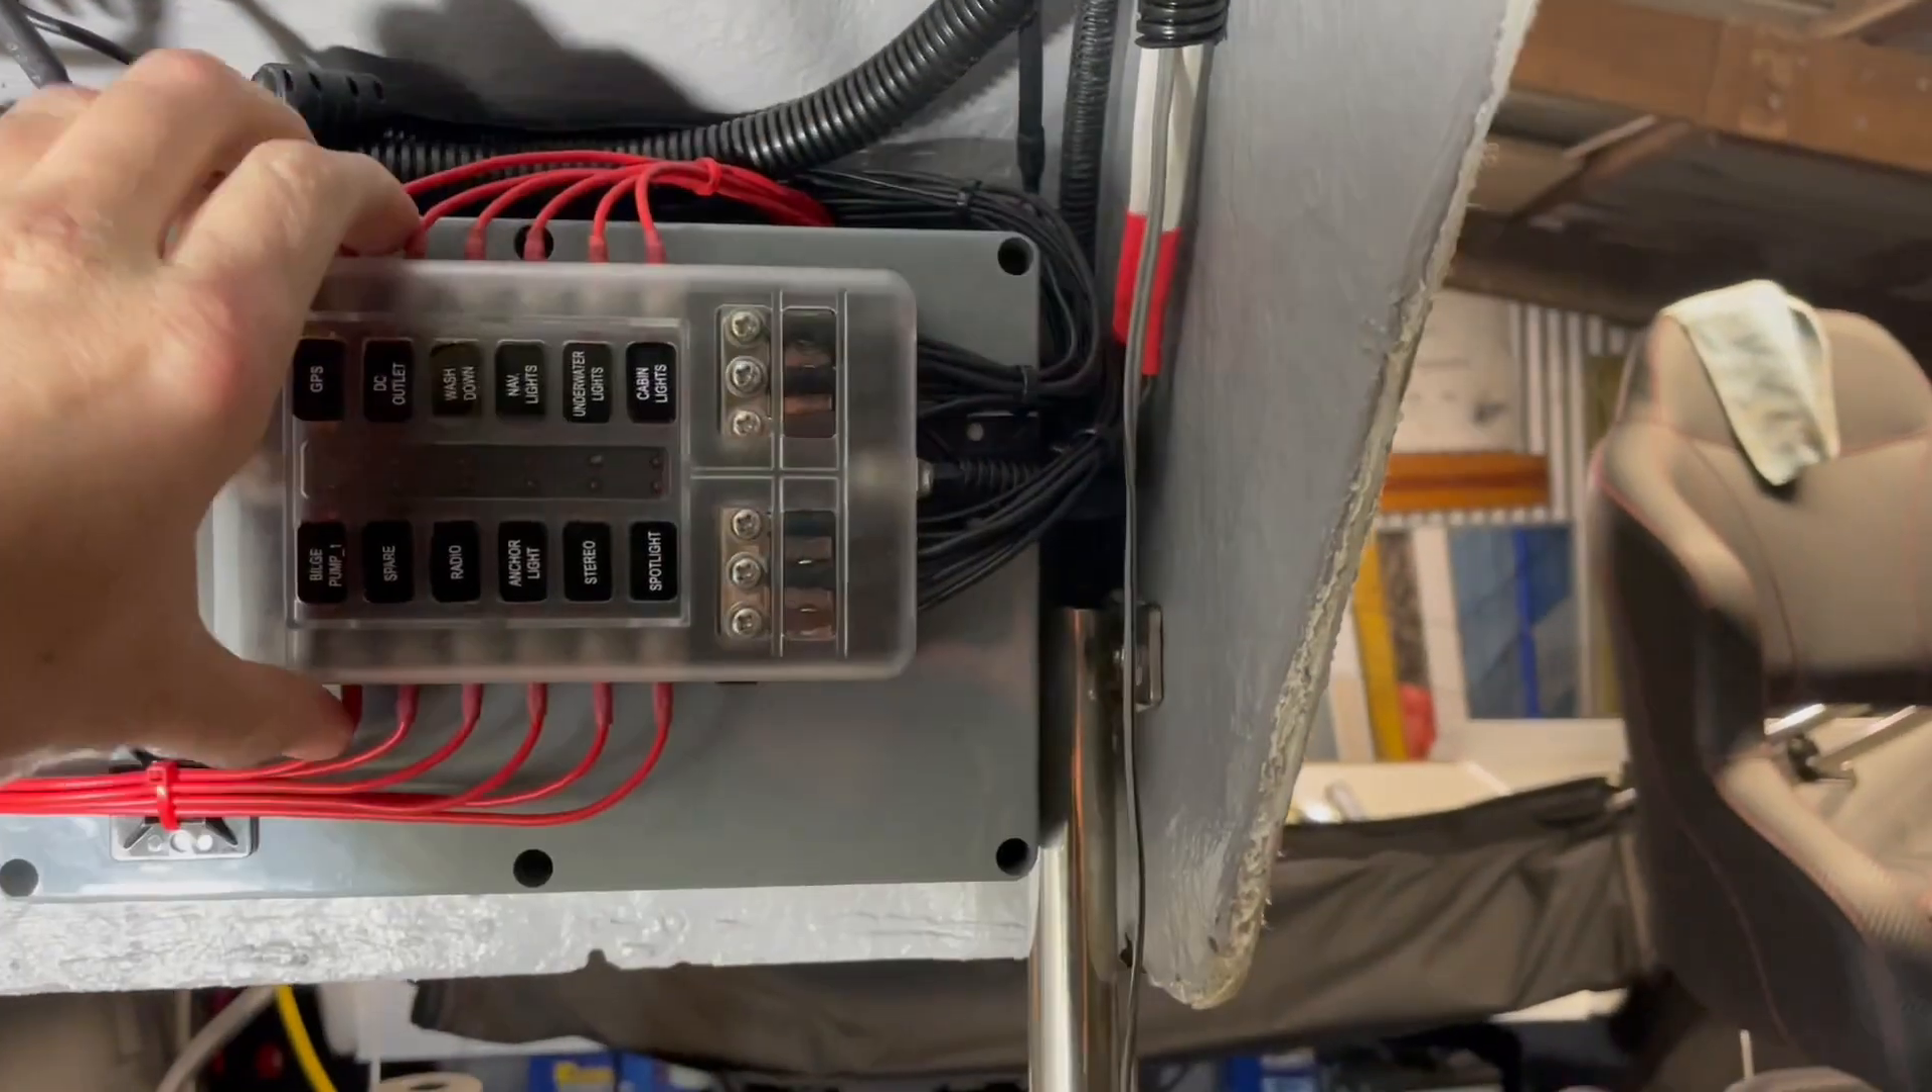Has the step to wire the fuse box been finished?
Yes.